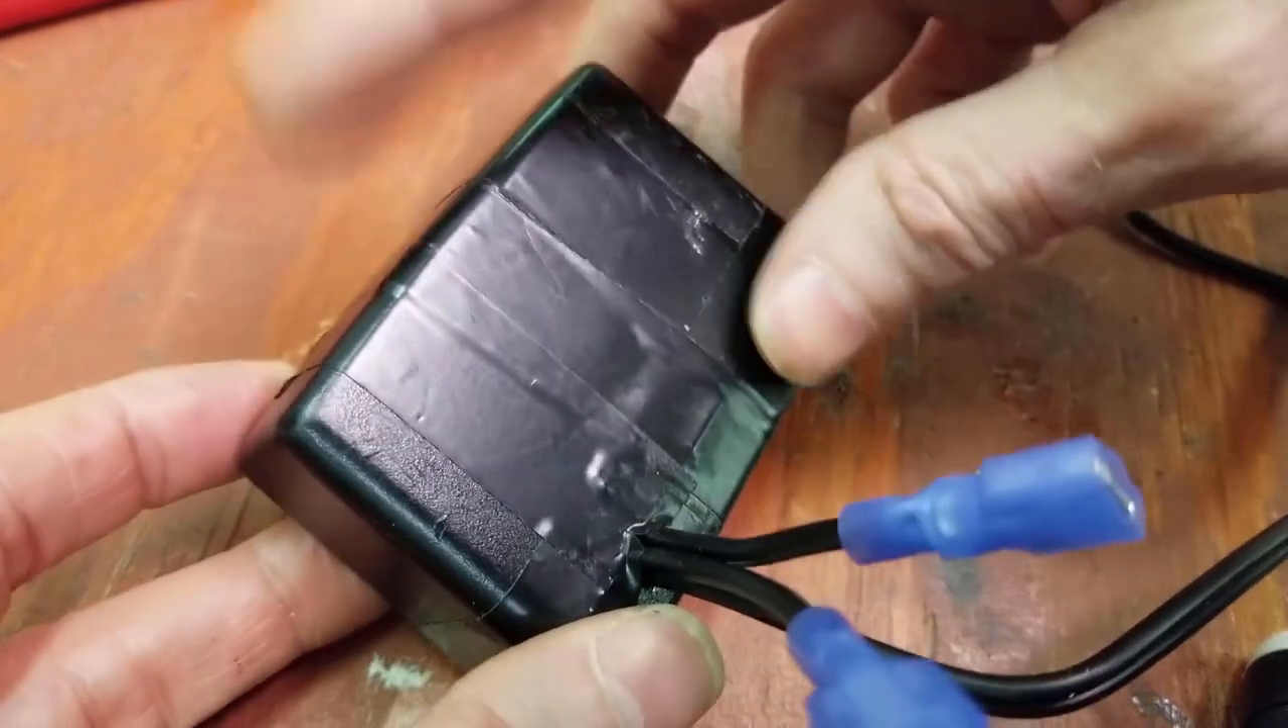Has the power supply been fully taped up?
Yes.